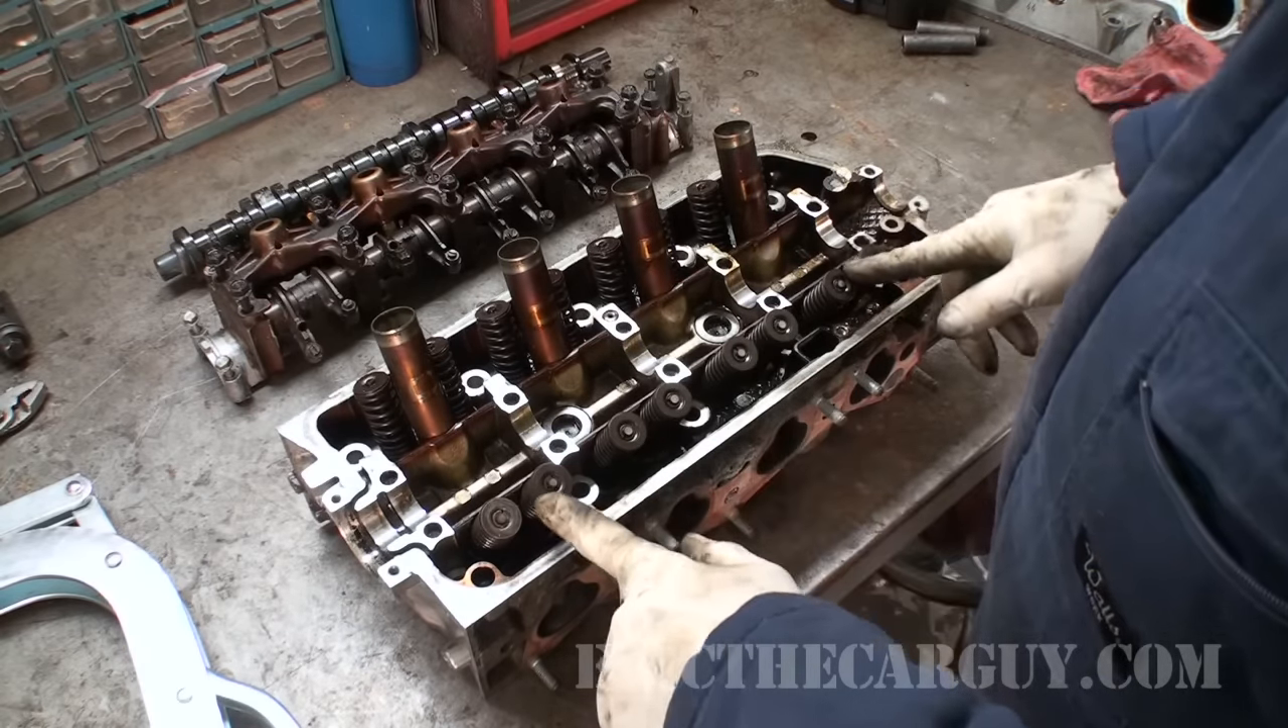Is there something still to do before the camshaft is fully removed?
No.